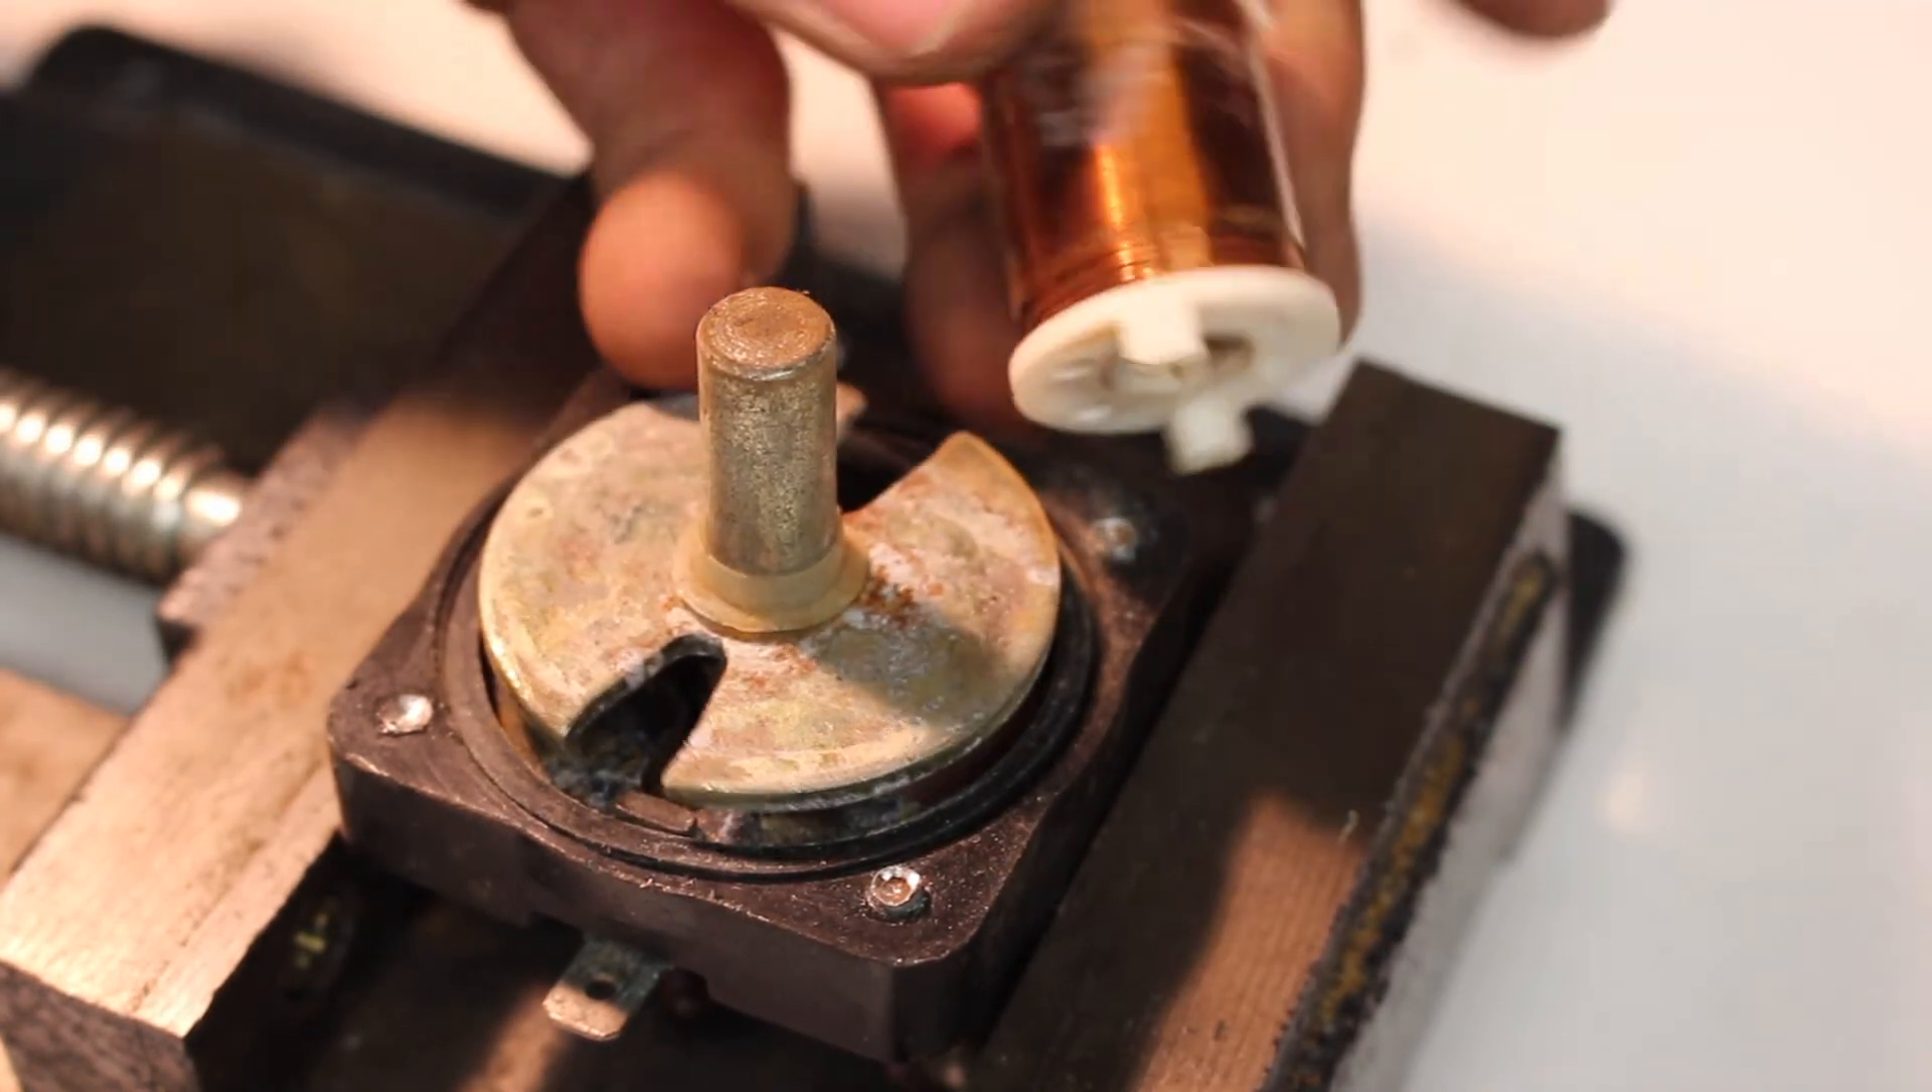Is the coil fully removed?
Yes.